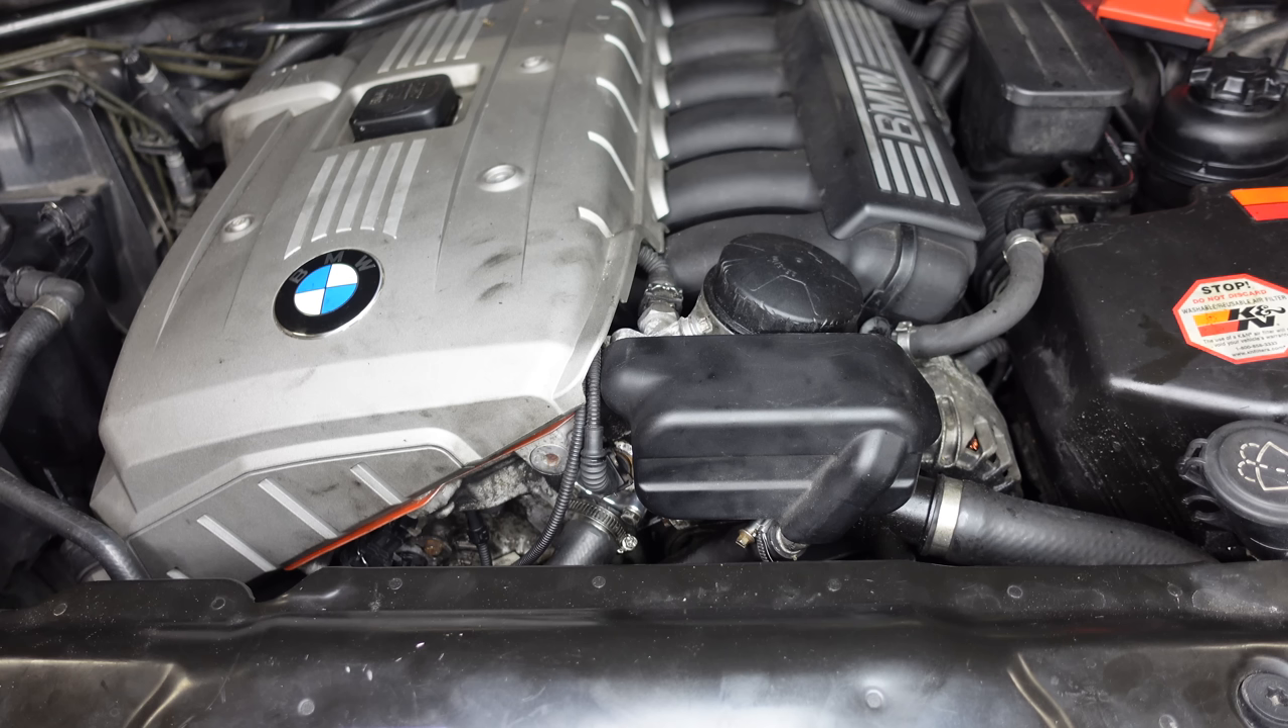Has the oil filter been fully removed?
No.